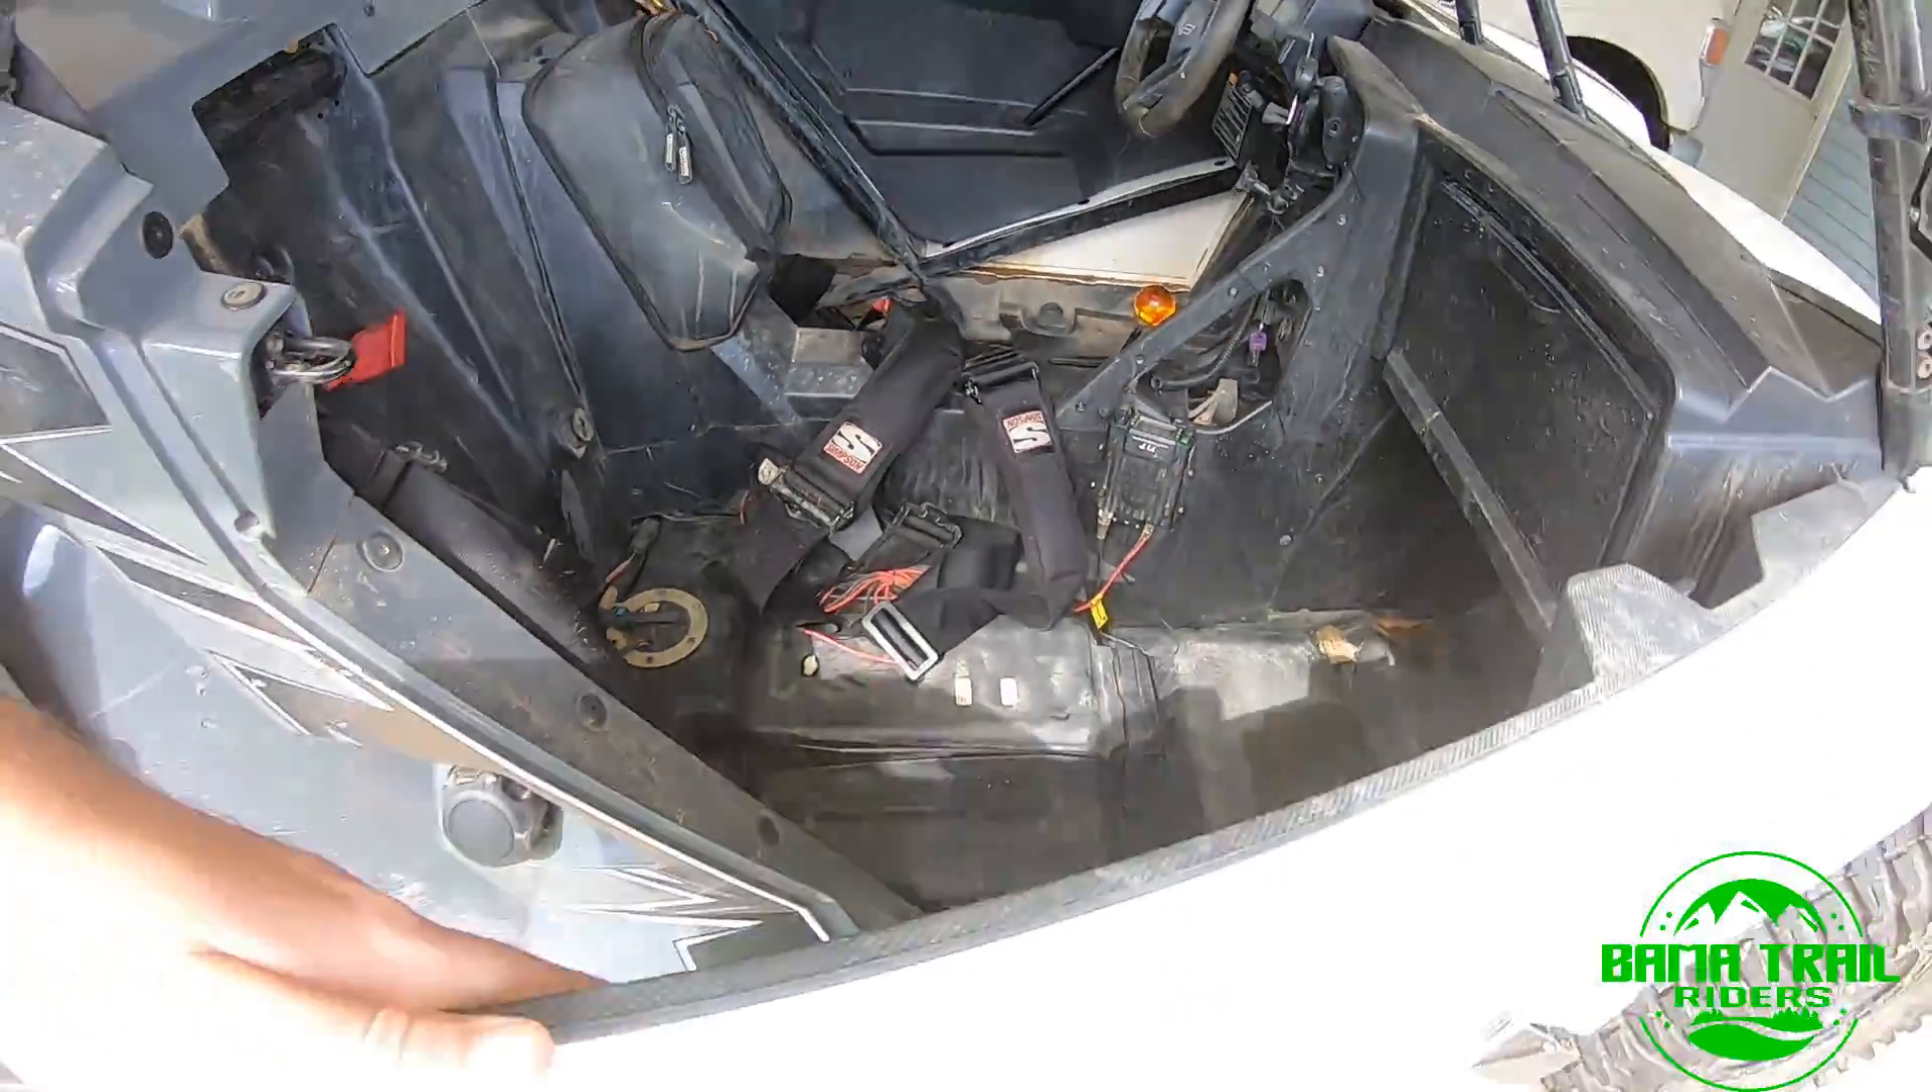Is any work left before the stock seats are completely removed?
No.